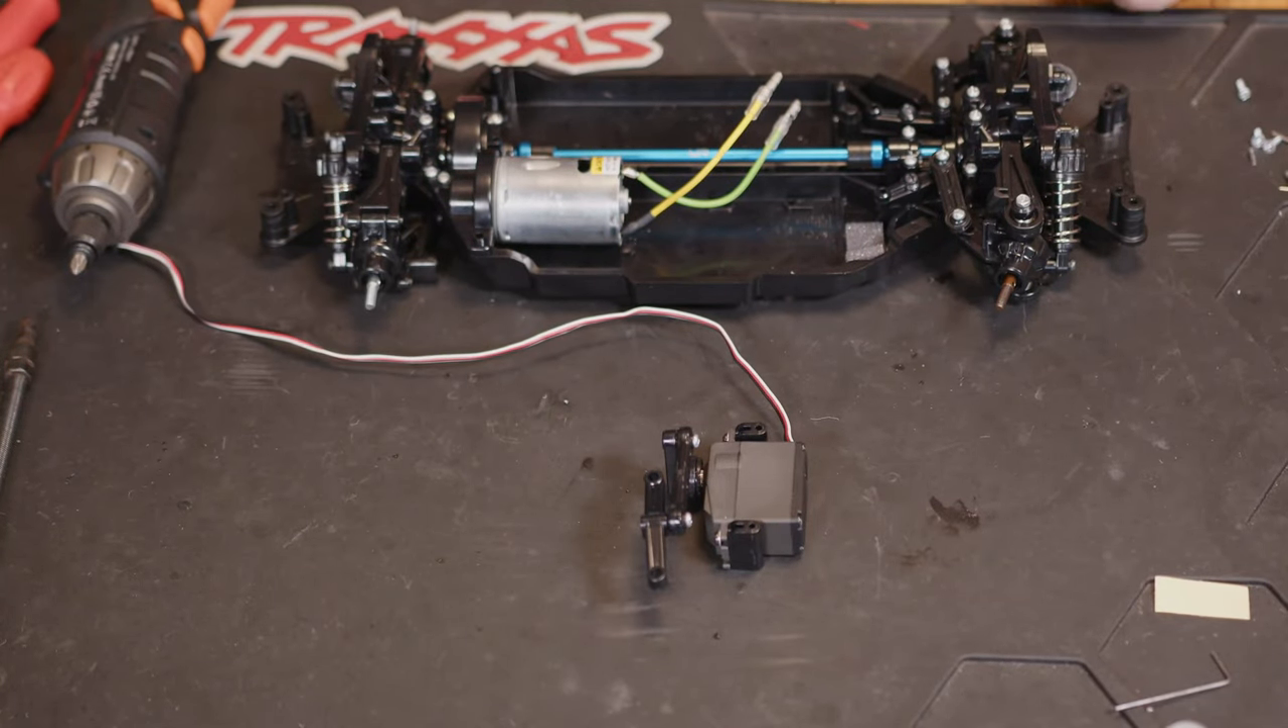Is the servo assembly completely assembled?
Yes.